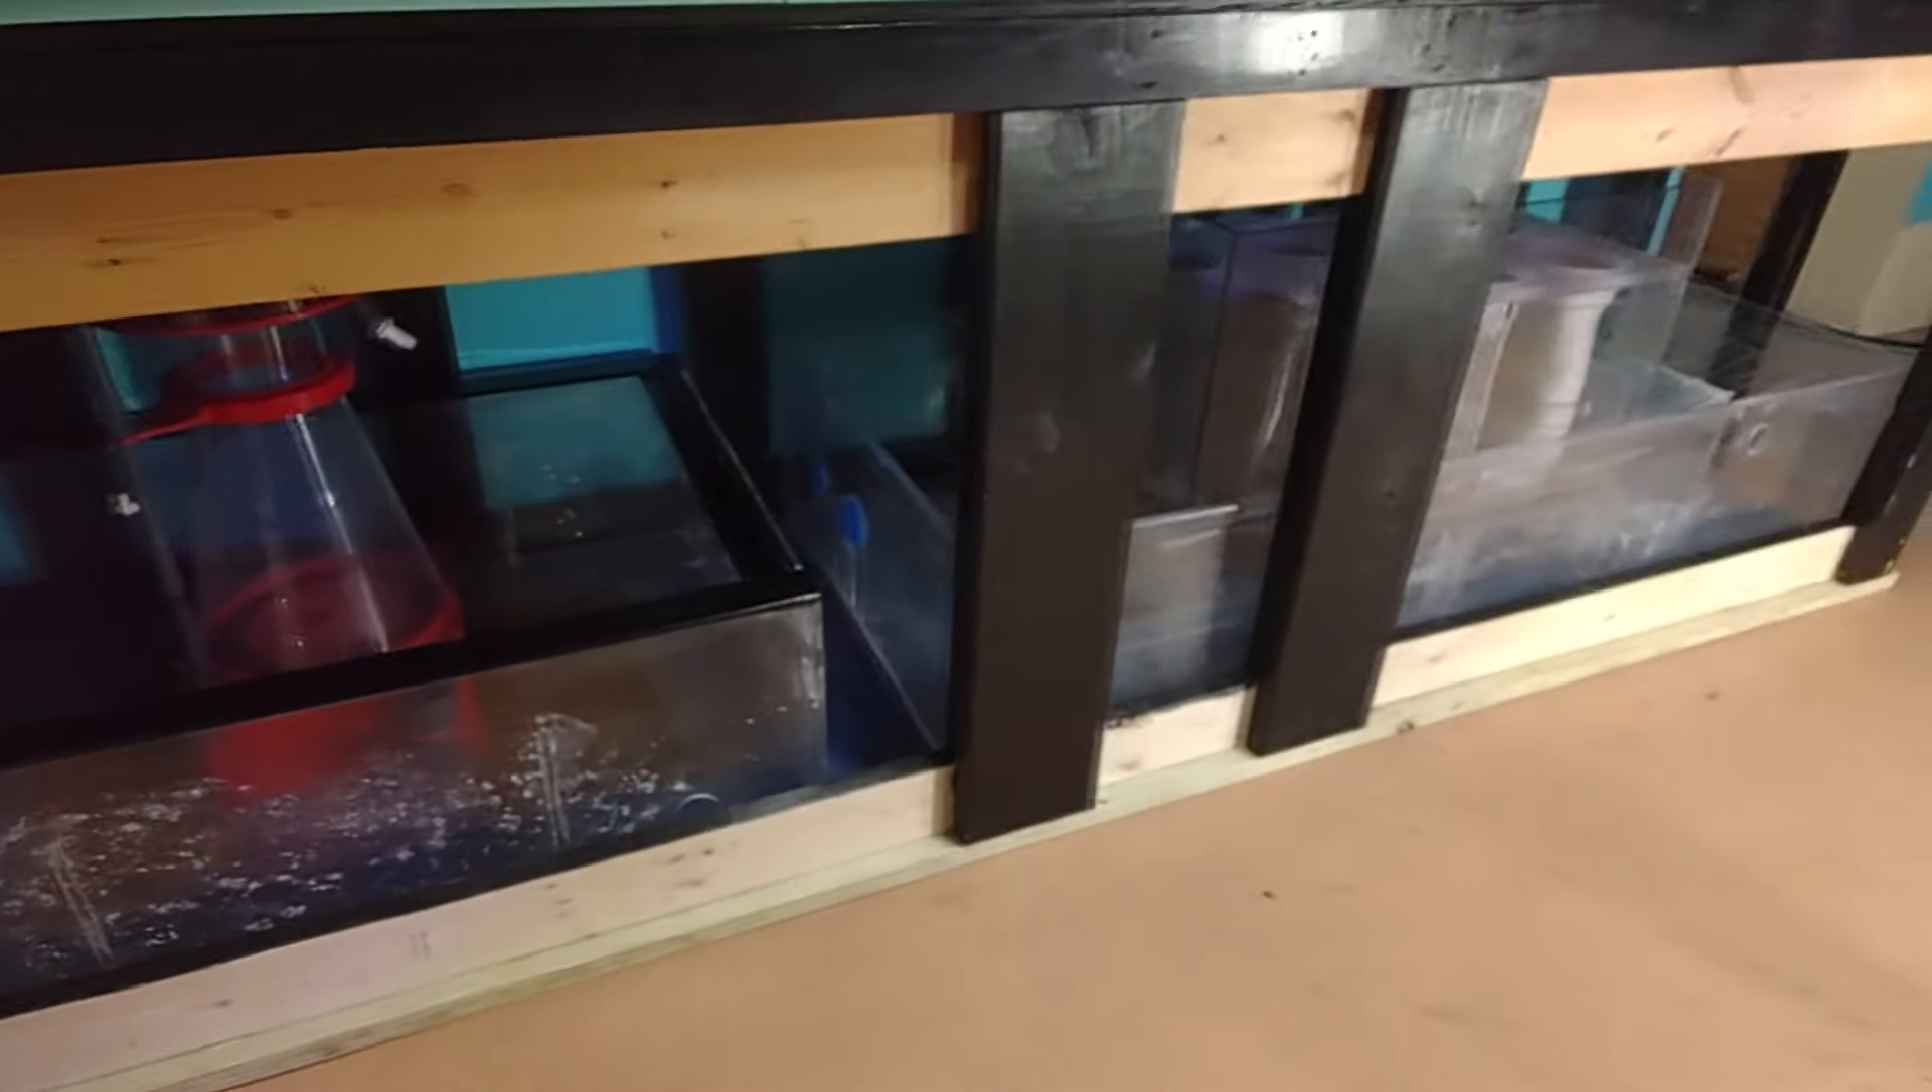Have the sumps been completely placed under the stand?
Yes.